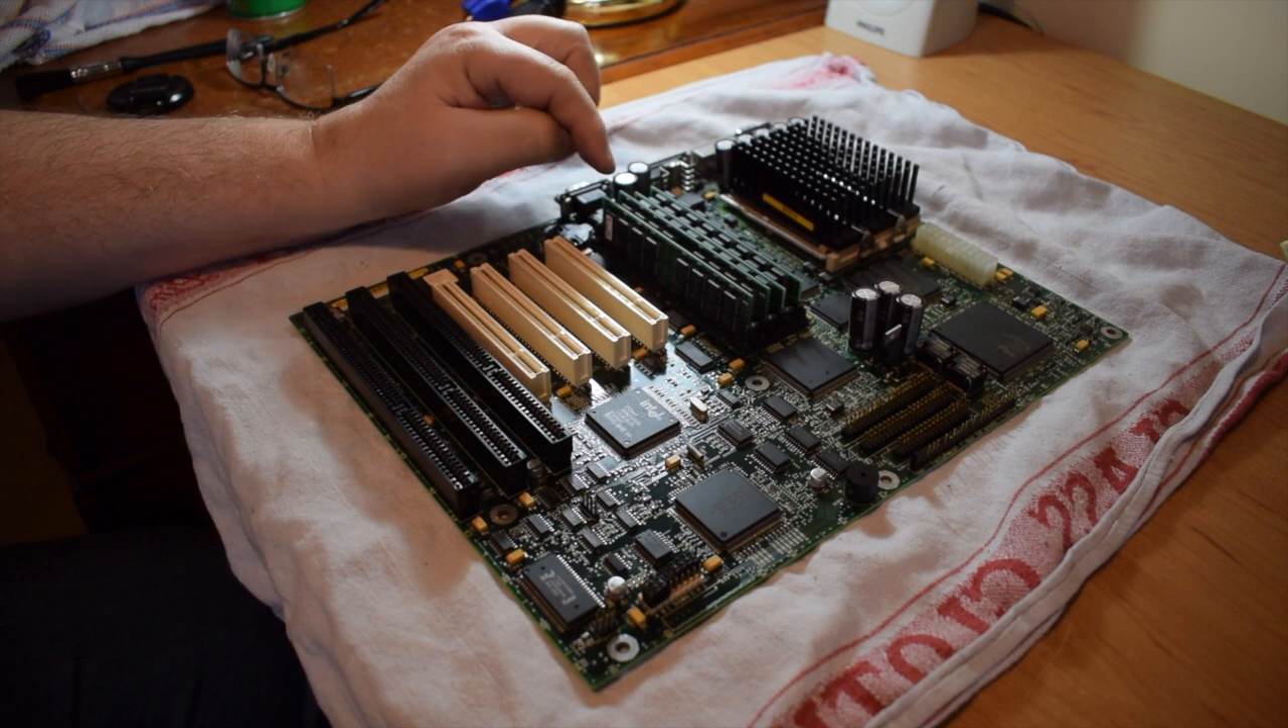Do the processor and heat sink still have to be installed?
No.